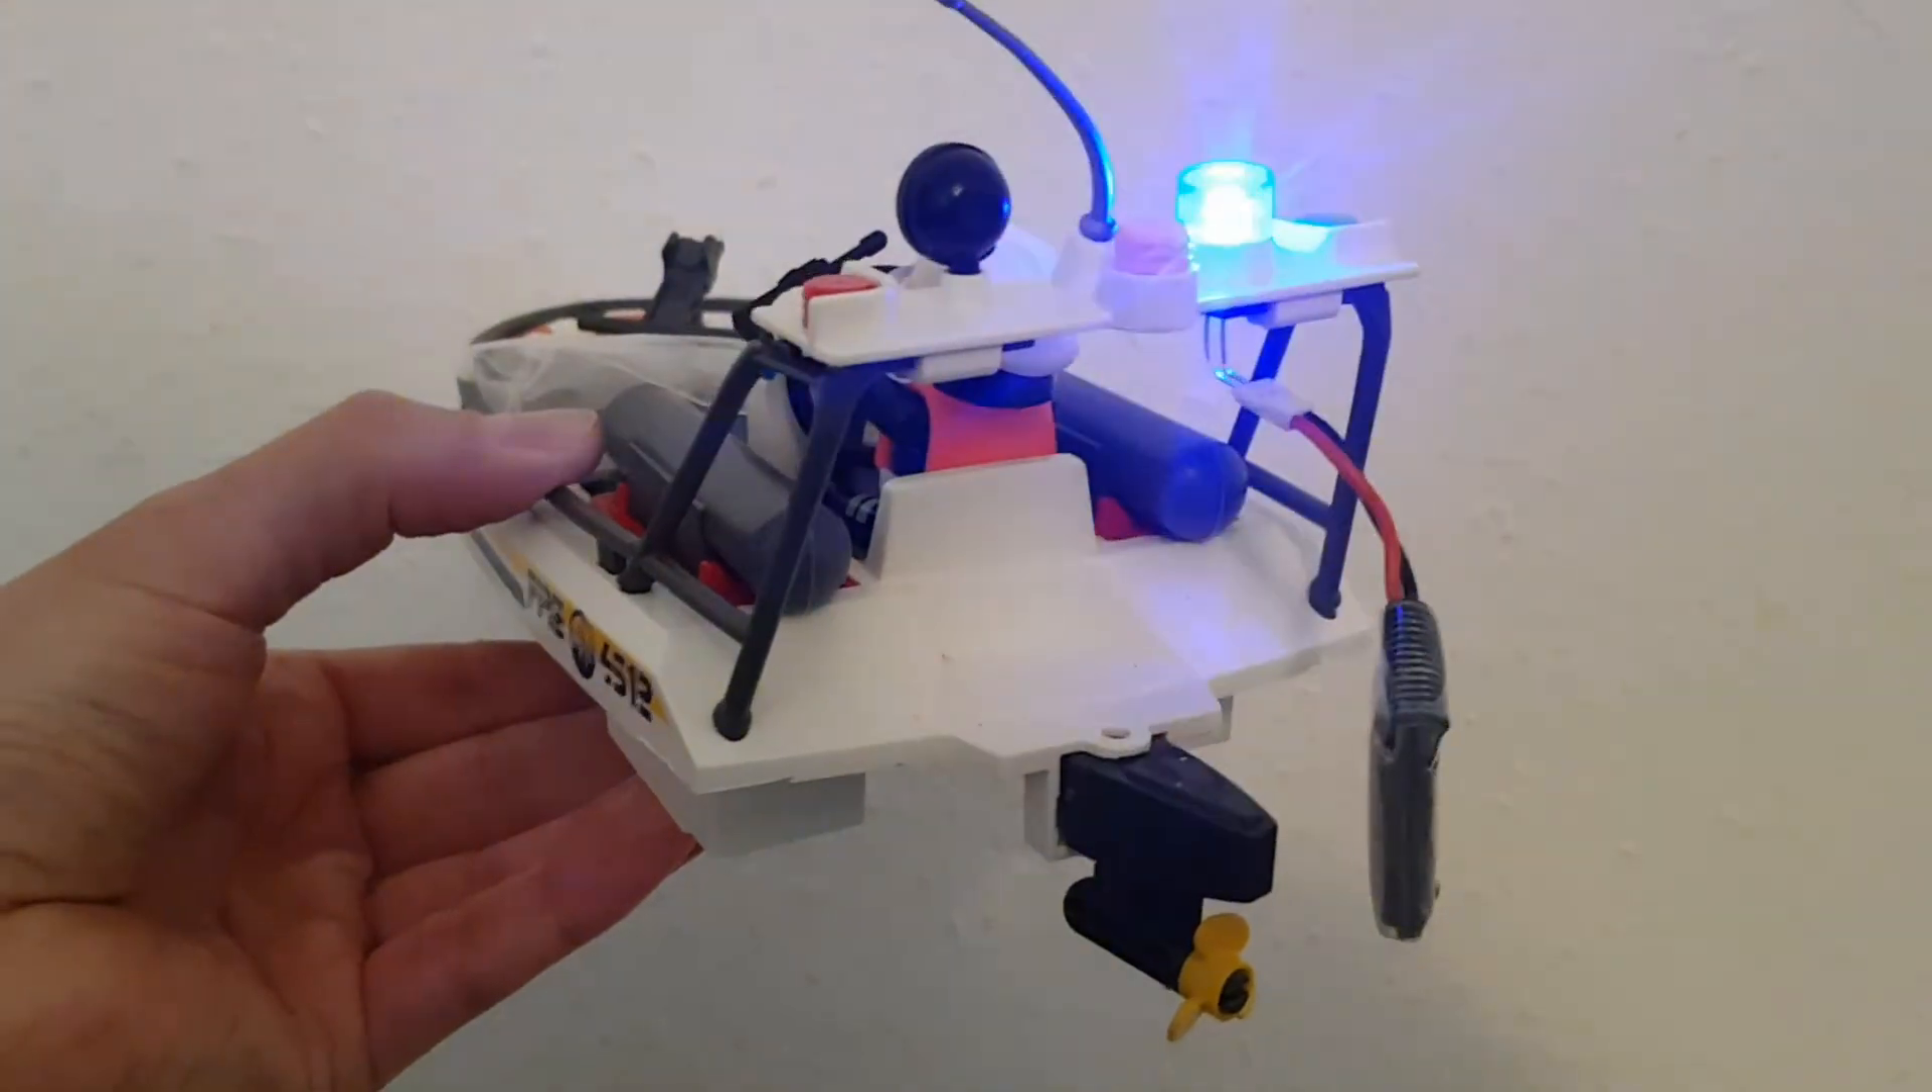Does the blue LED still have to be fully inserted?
No.